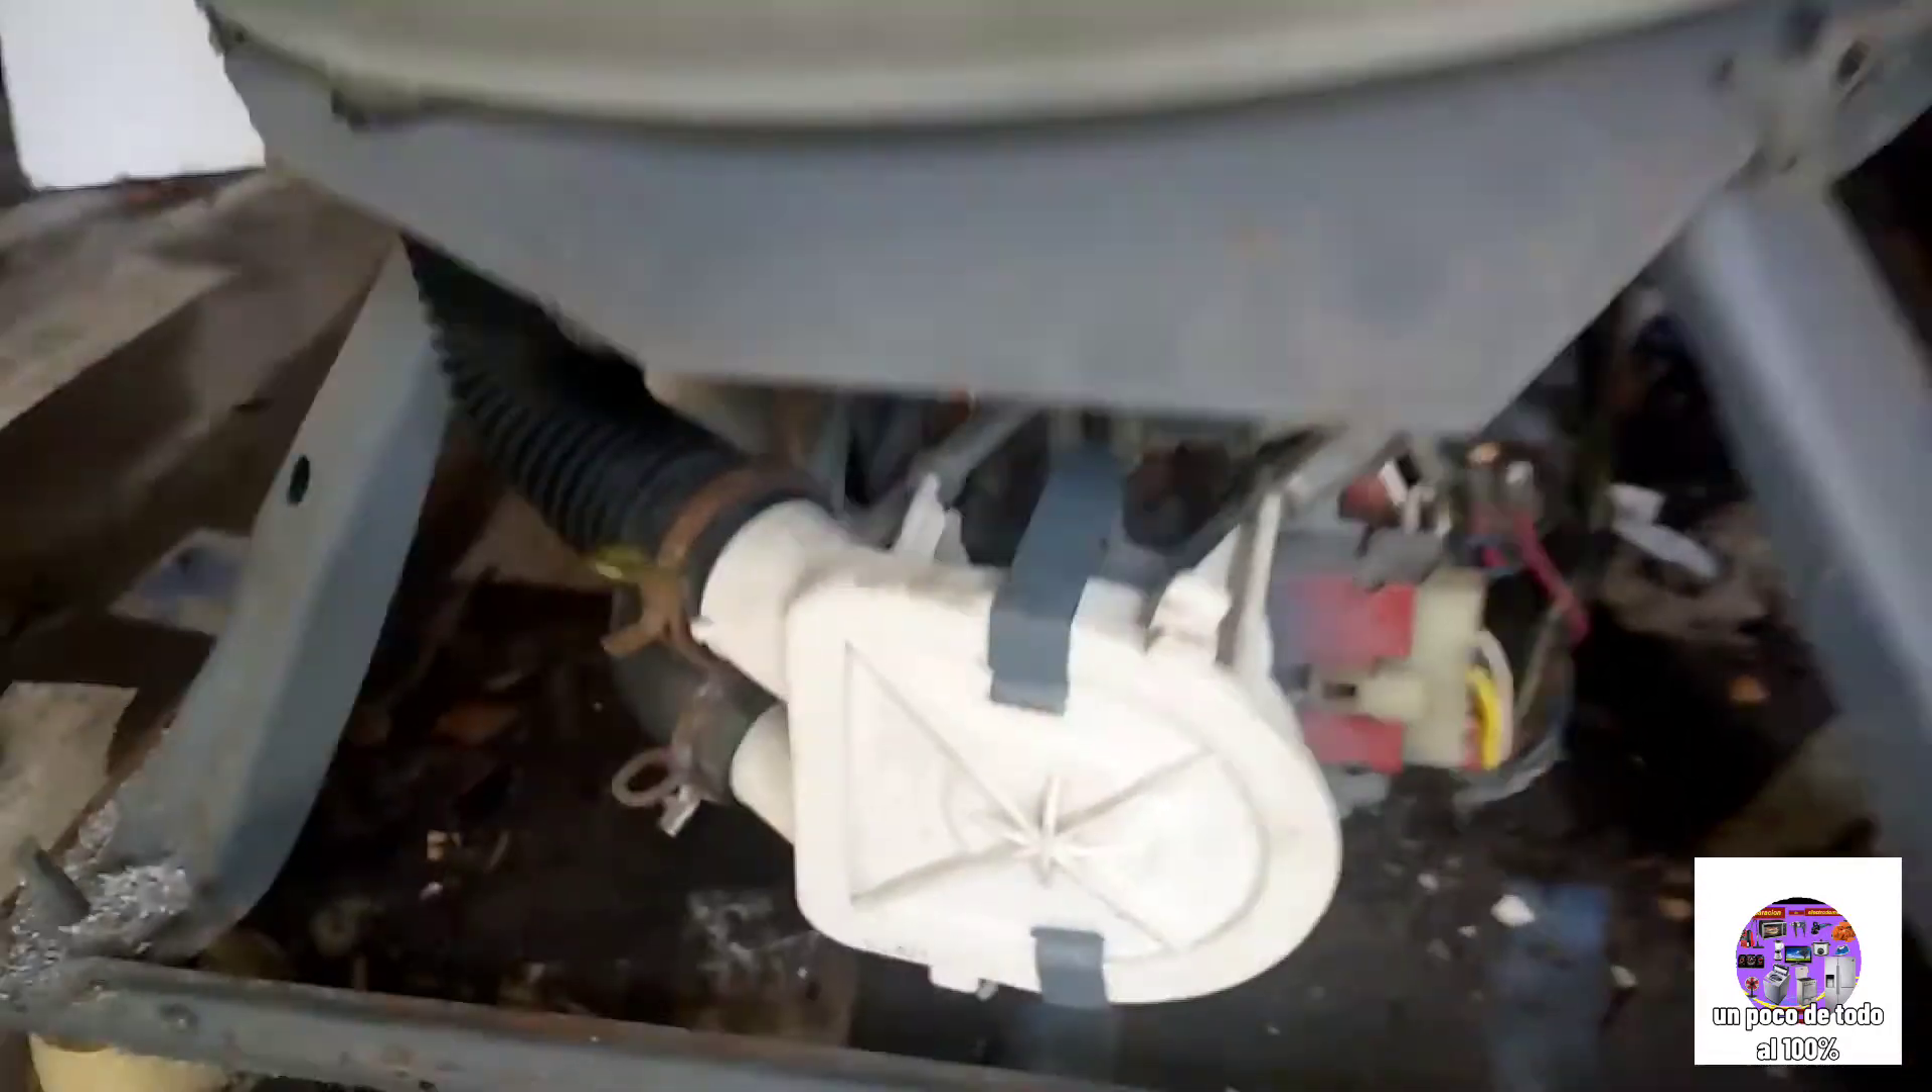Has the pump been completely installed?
Yes.